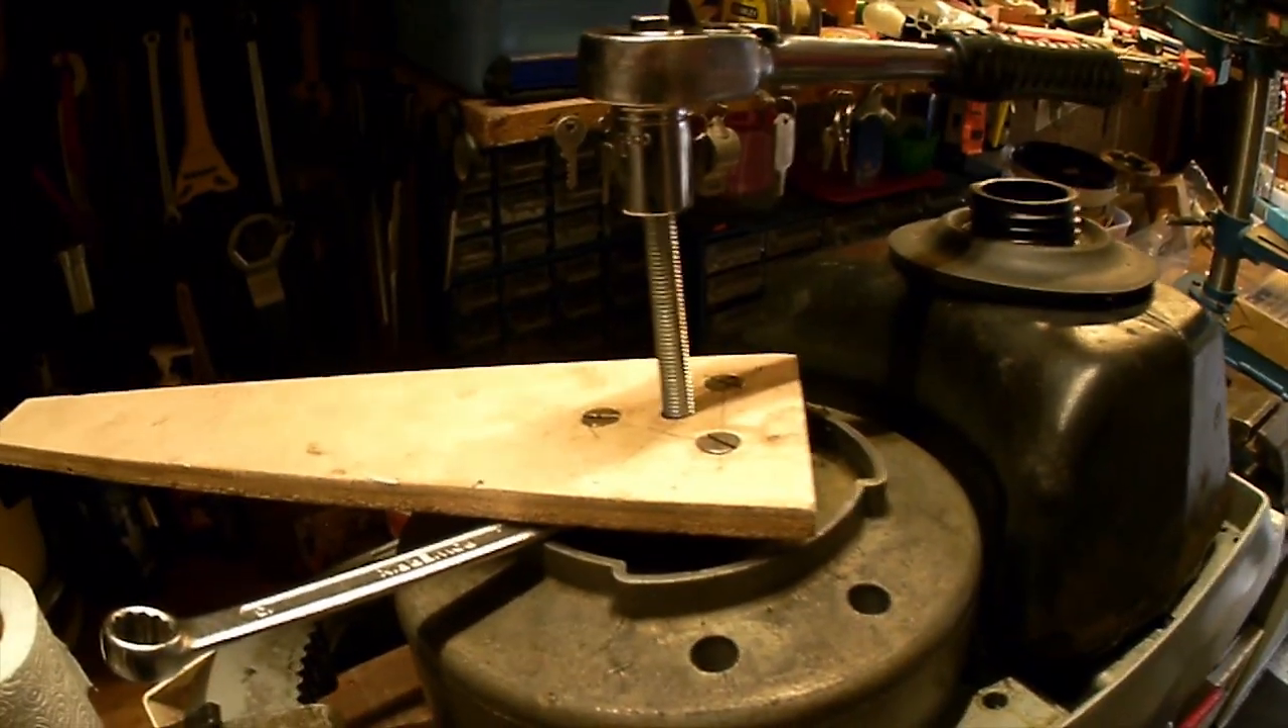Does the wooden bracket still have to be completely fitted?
No.